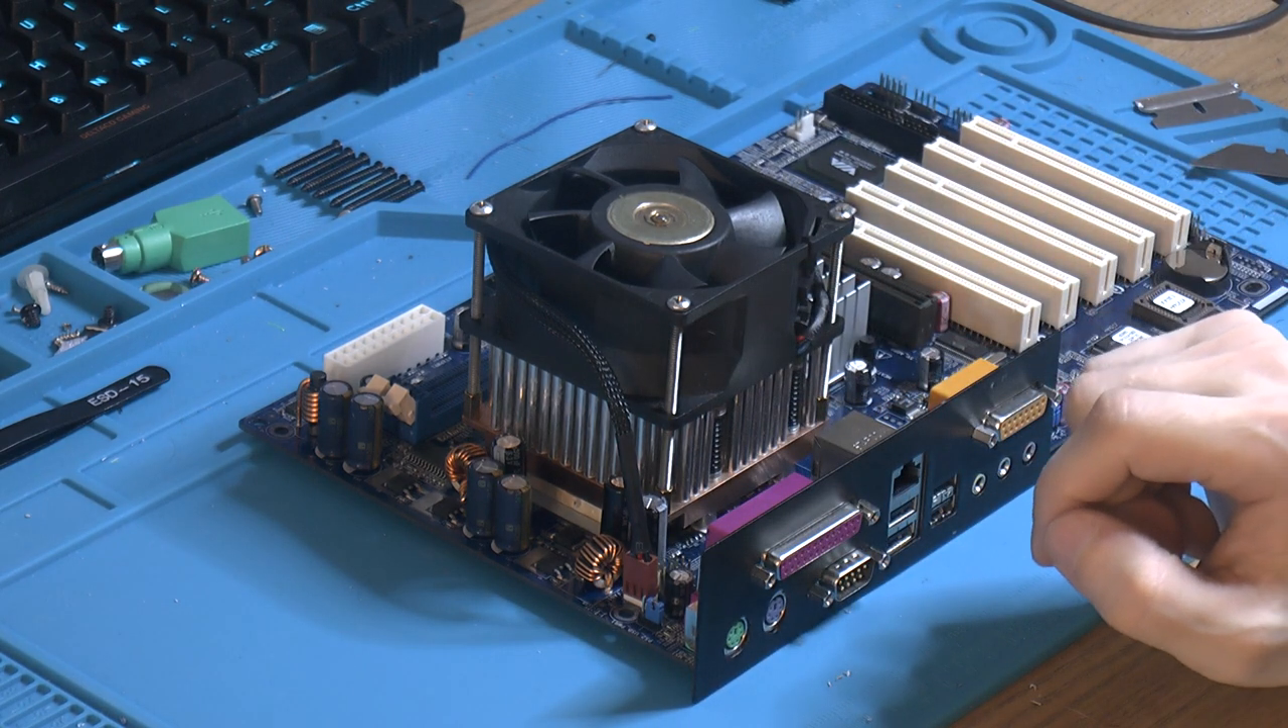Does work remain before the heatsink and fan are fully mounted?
No.